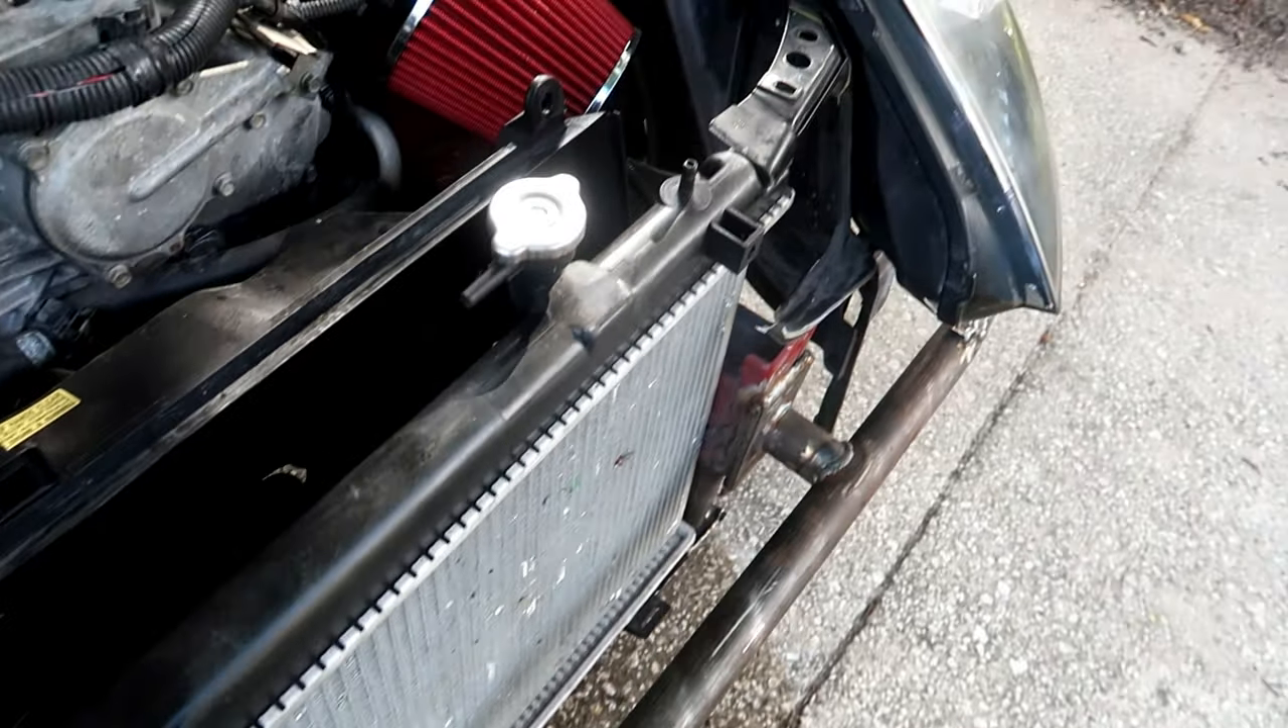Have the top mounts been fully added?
No.